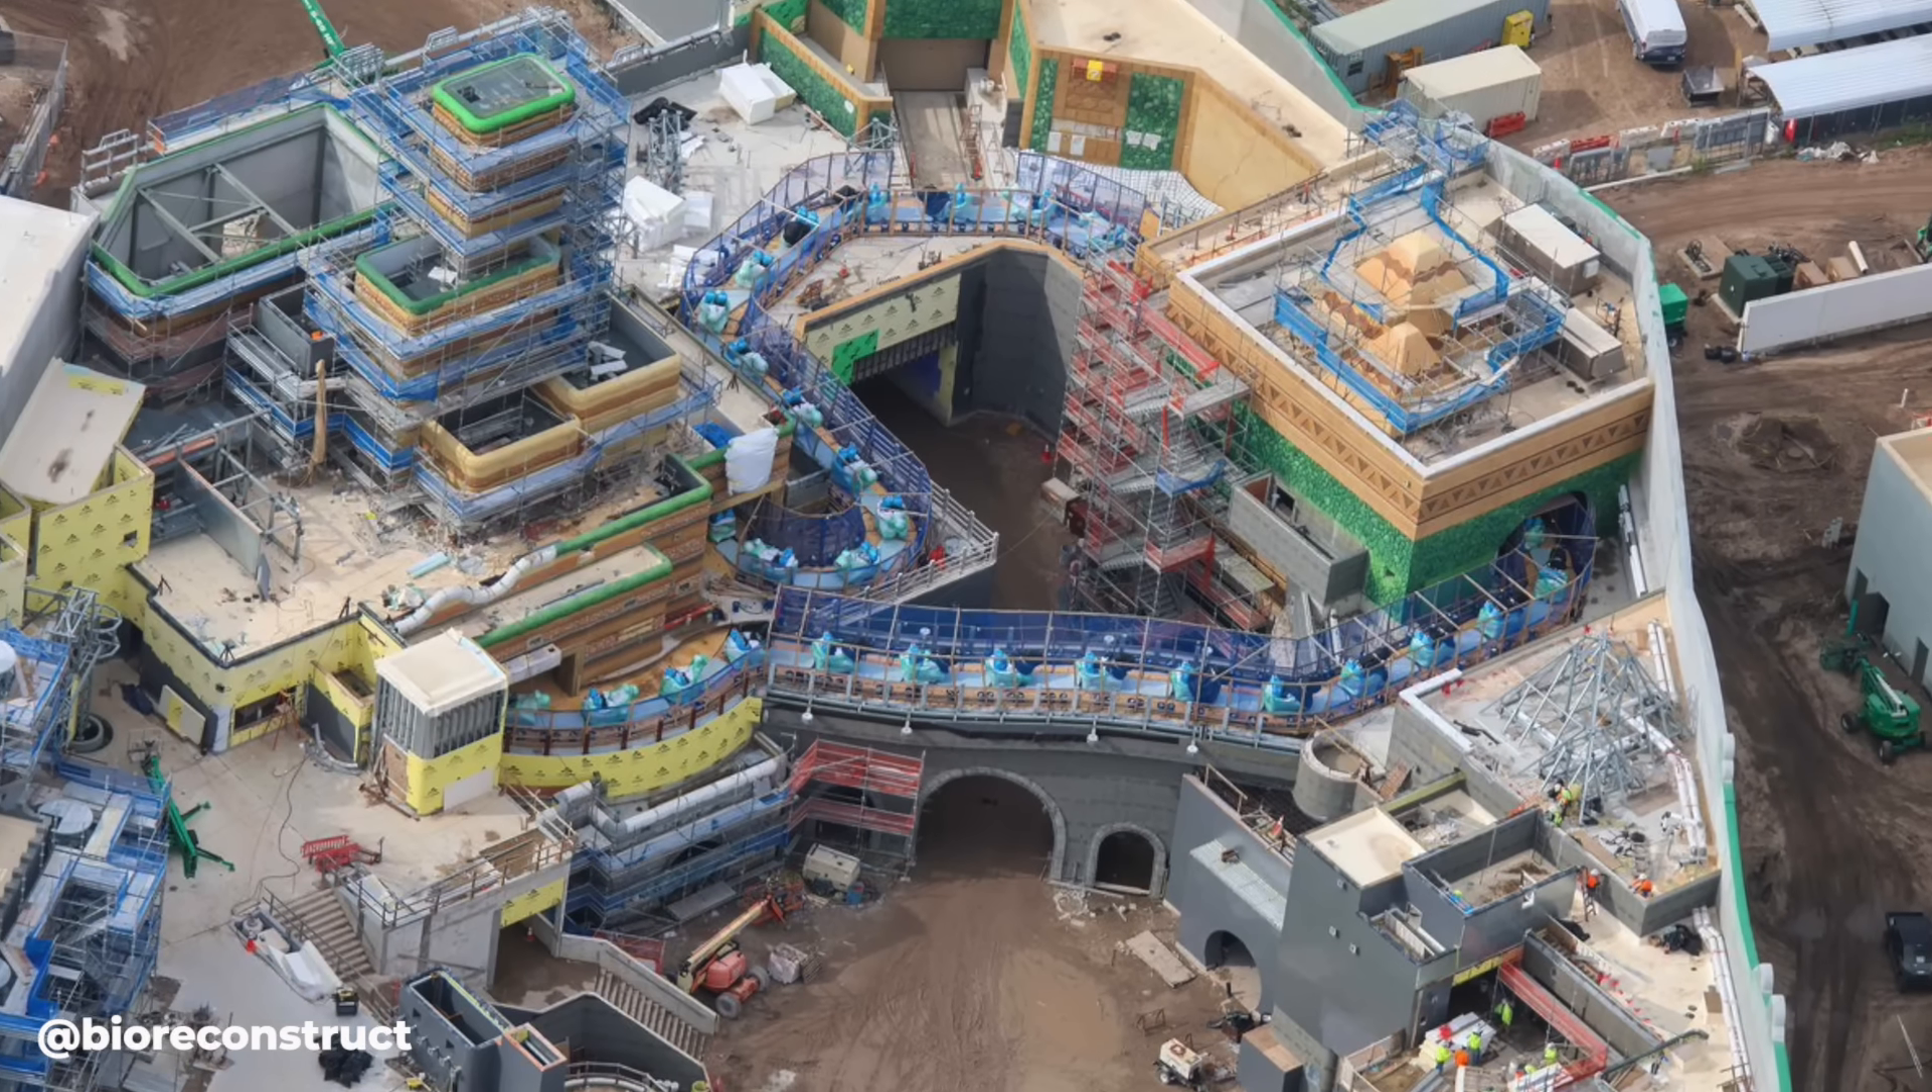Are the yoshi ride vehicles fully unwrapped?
No.